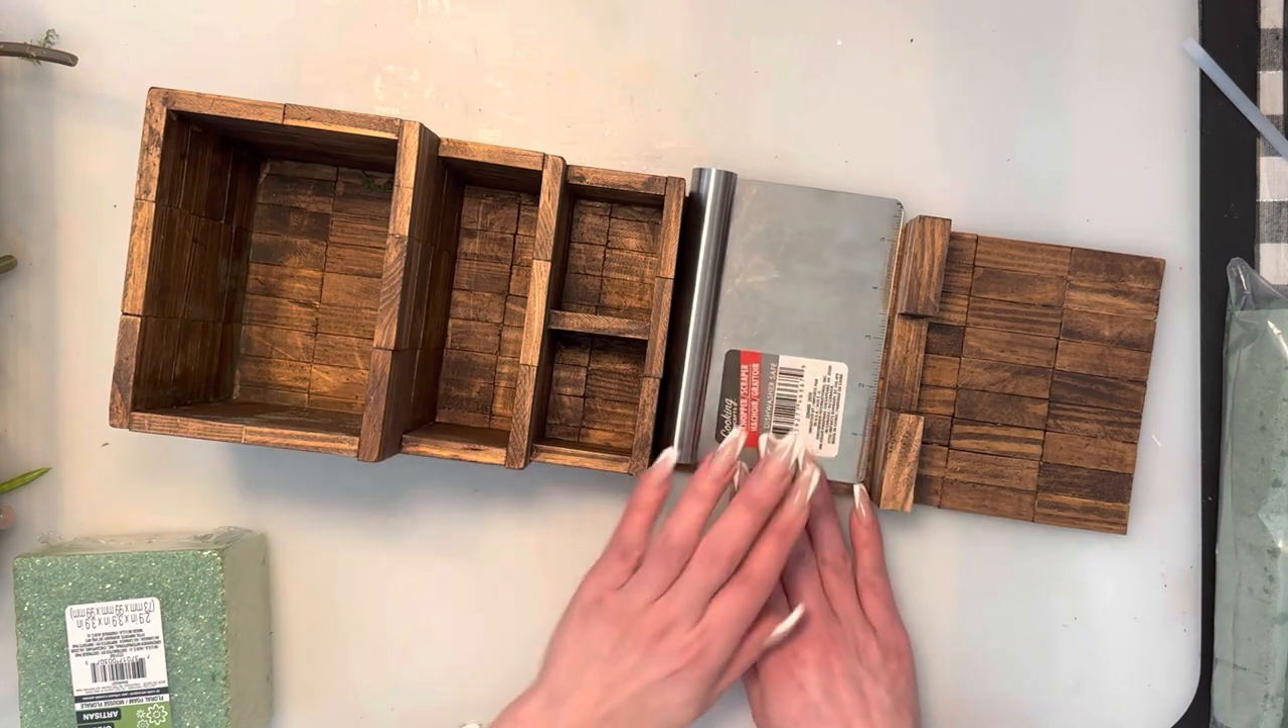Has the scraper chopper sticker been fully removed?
No.